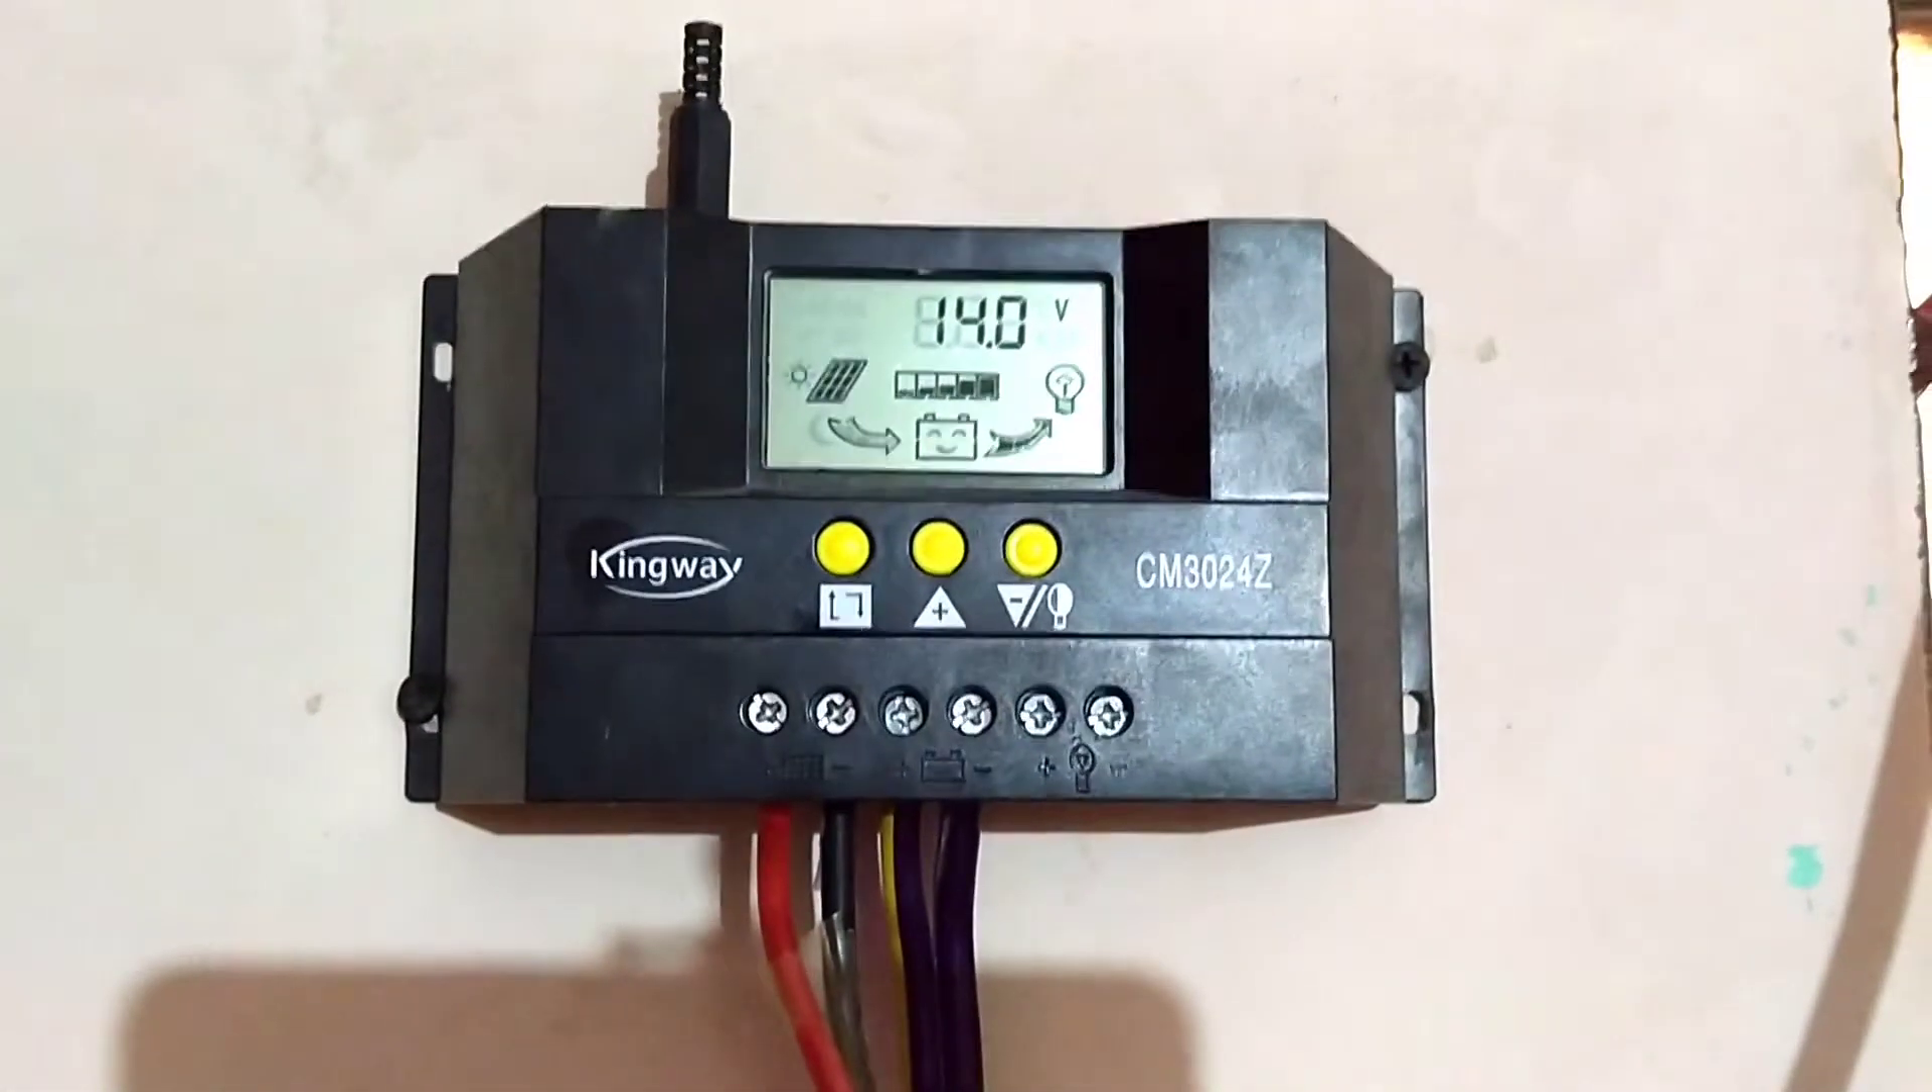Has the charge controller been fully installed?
Yes.